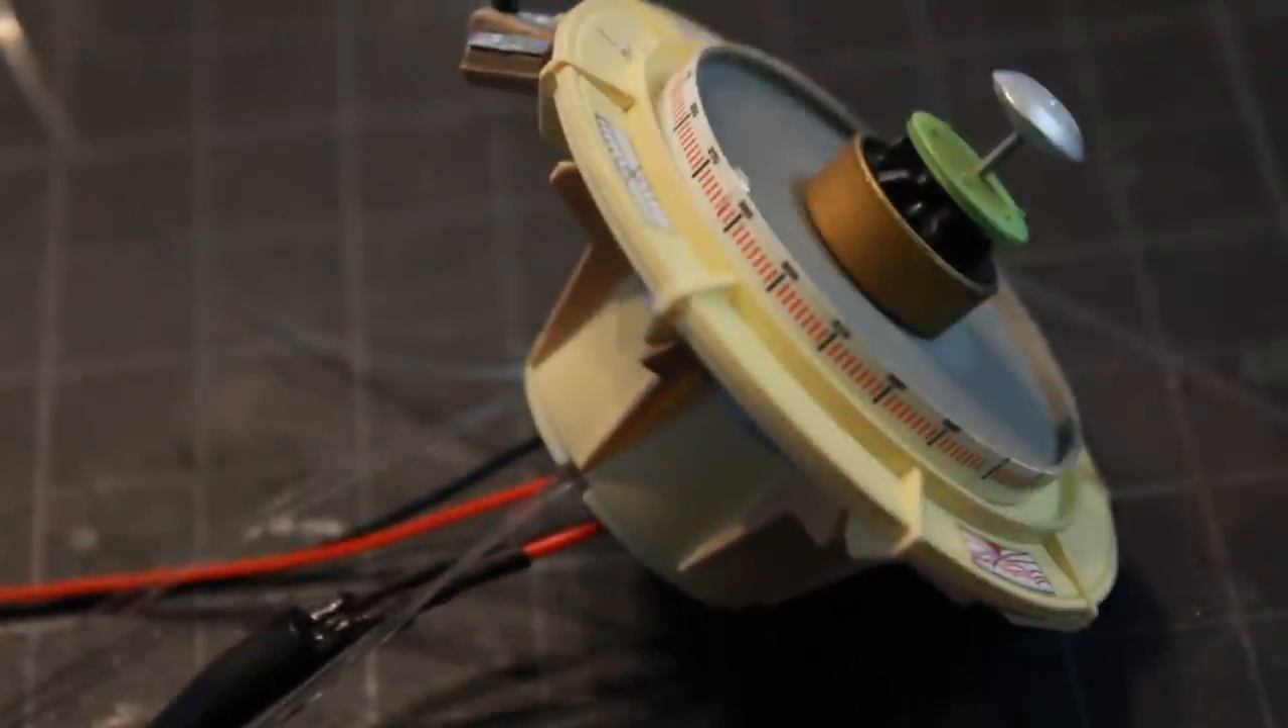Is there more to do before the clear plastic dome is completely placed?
Yes.